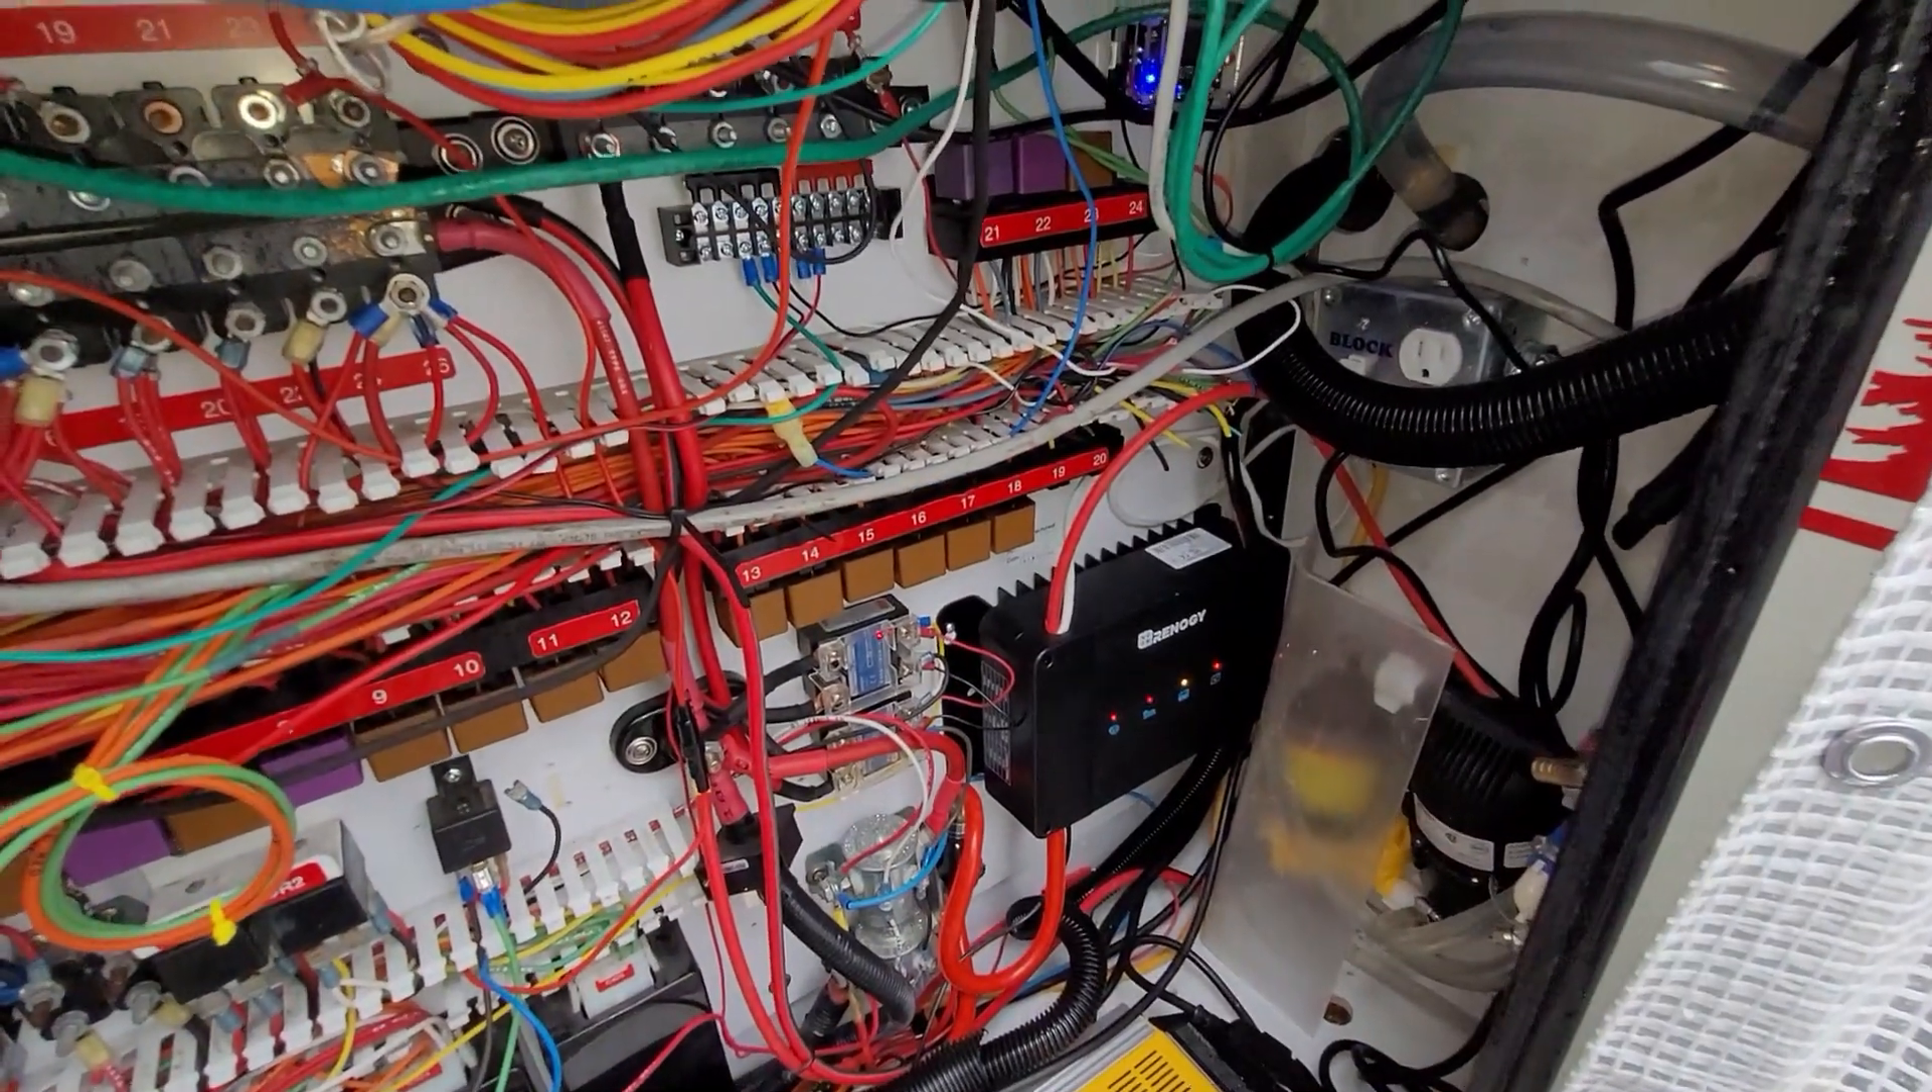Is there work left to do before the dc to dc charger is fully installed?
No.